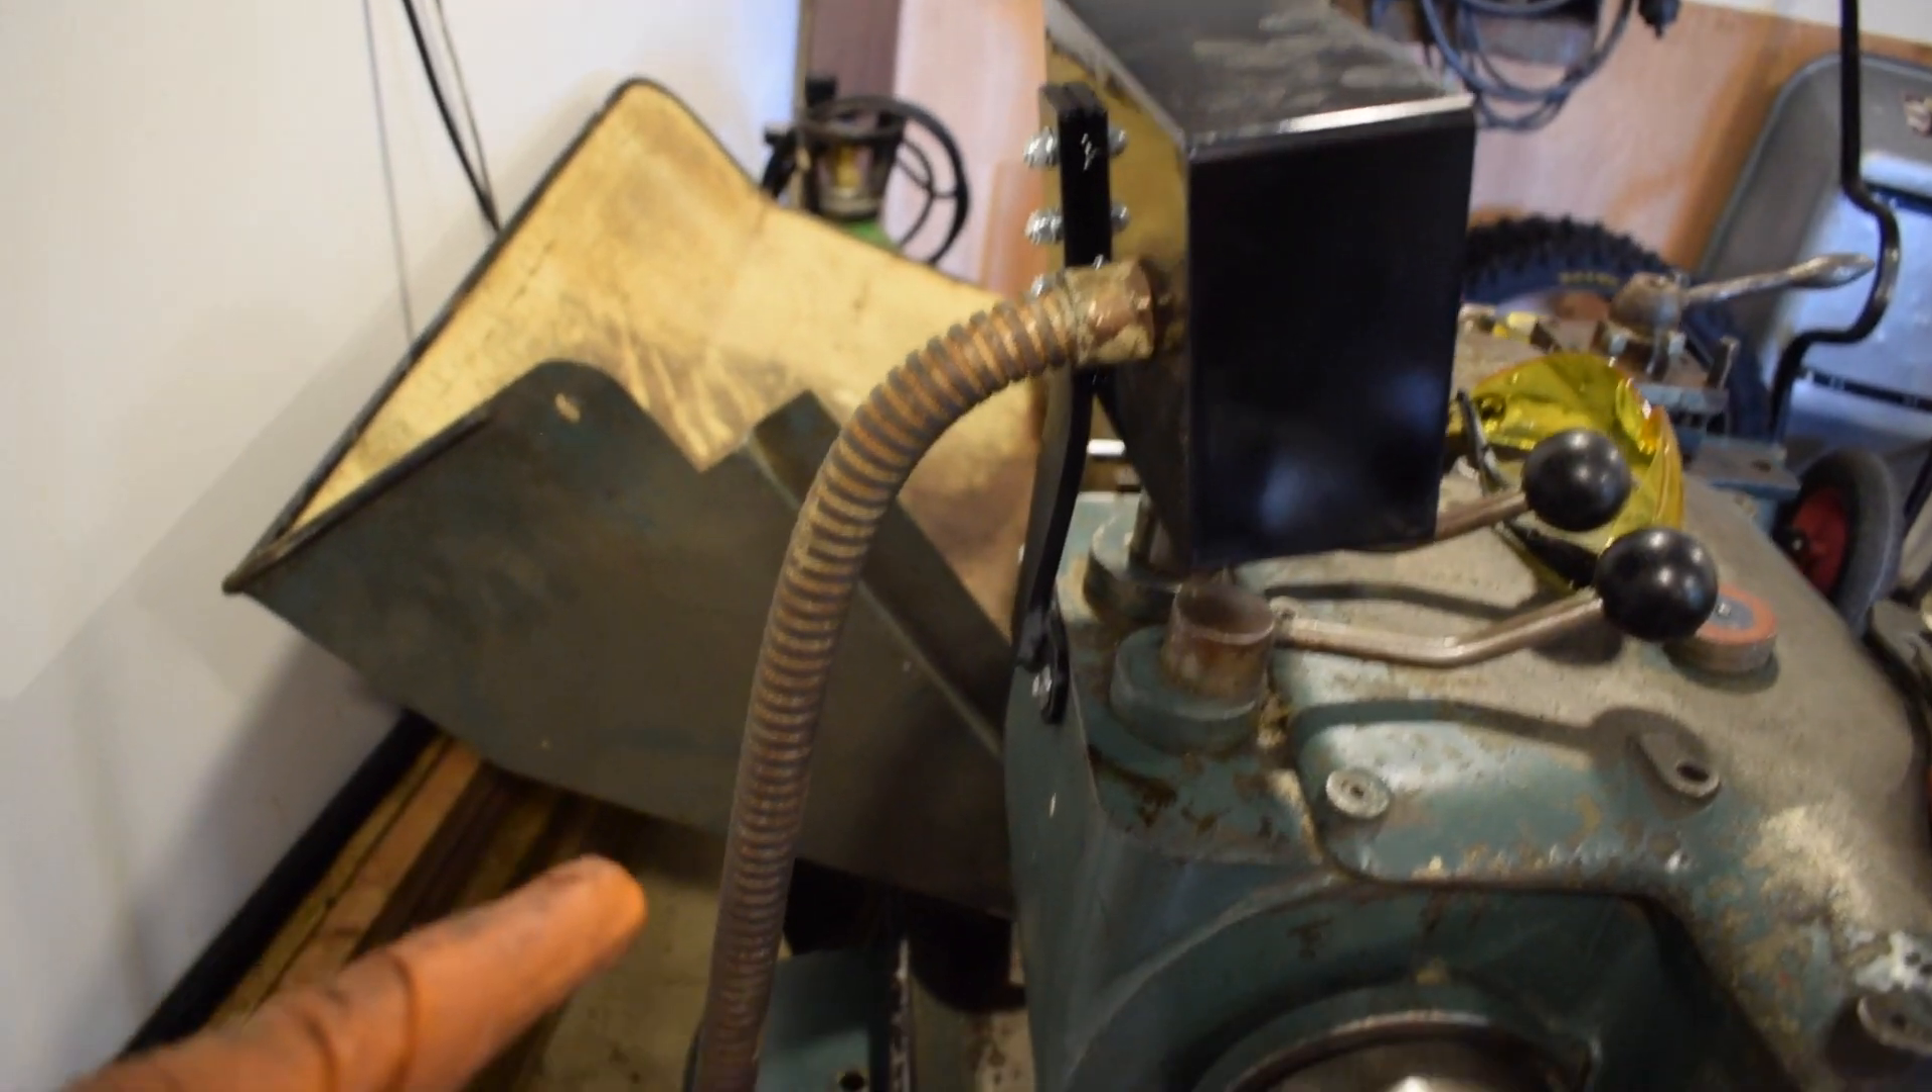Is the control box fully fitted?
Yes.